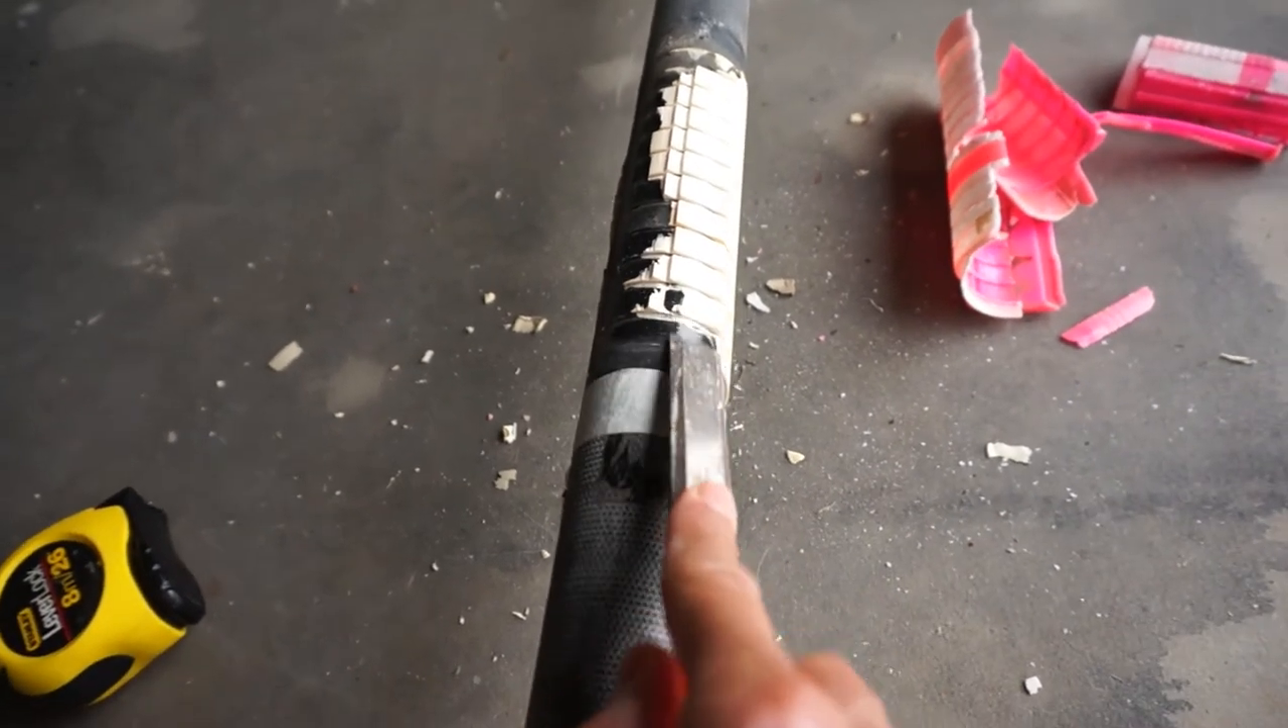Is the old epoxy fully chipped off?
No.